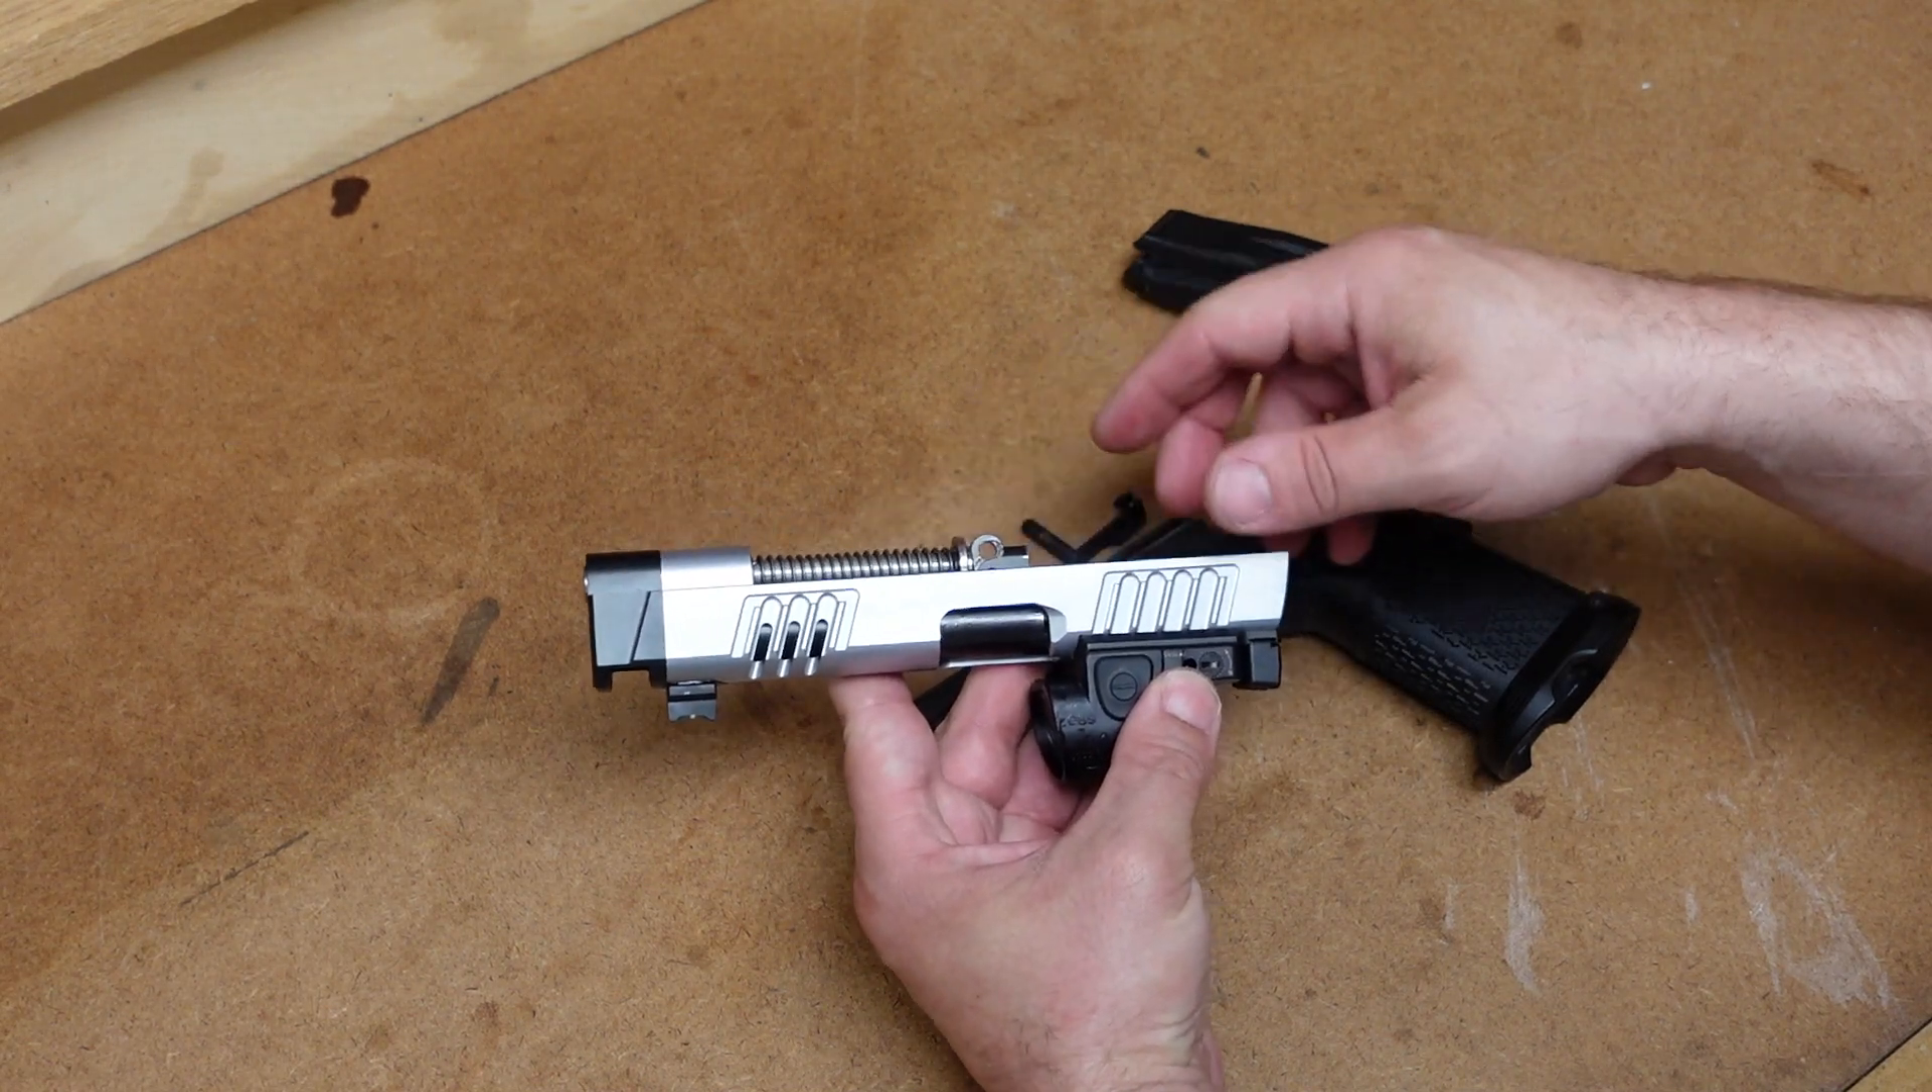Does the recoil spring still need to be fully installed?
No.